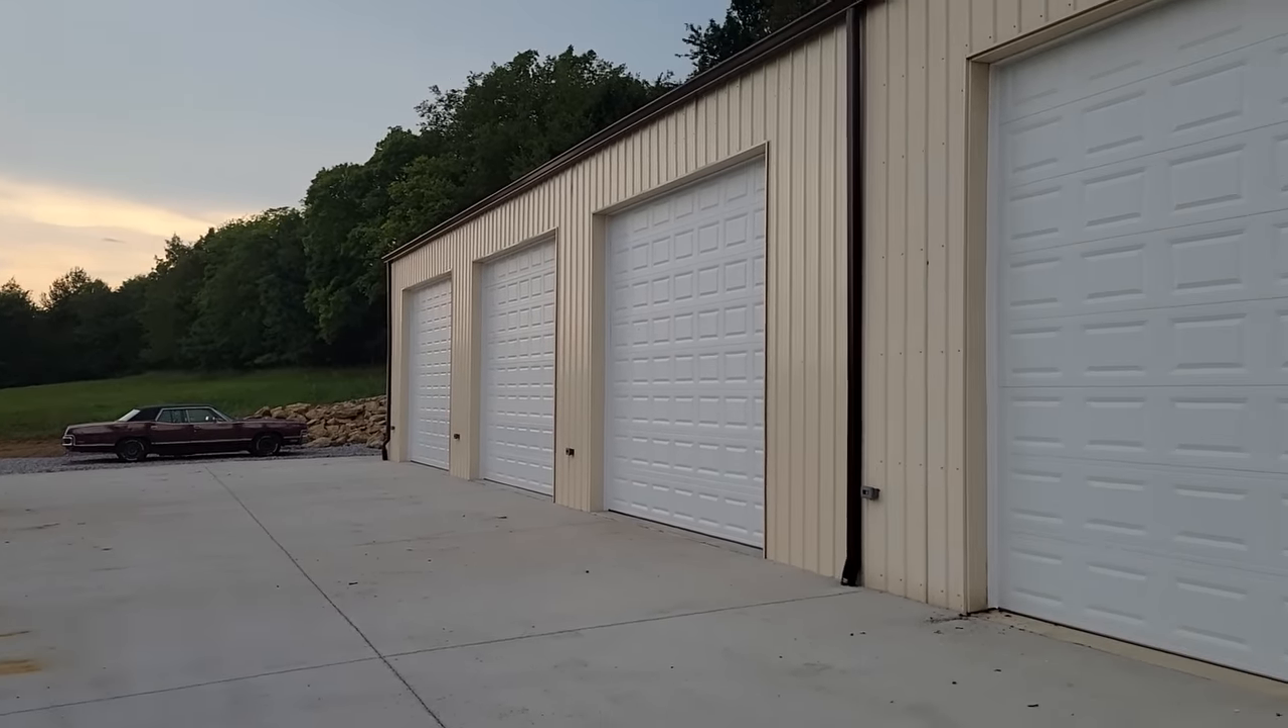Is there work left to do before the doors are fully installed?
No.